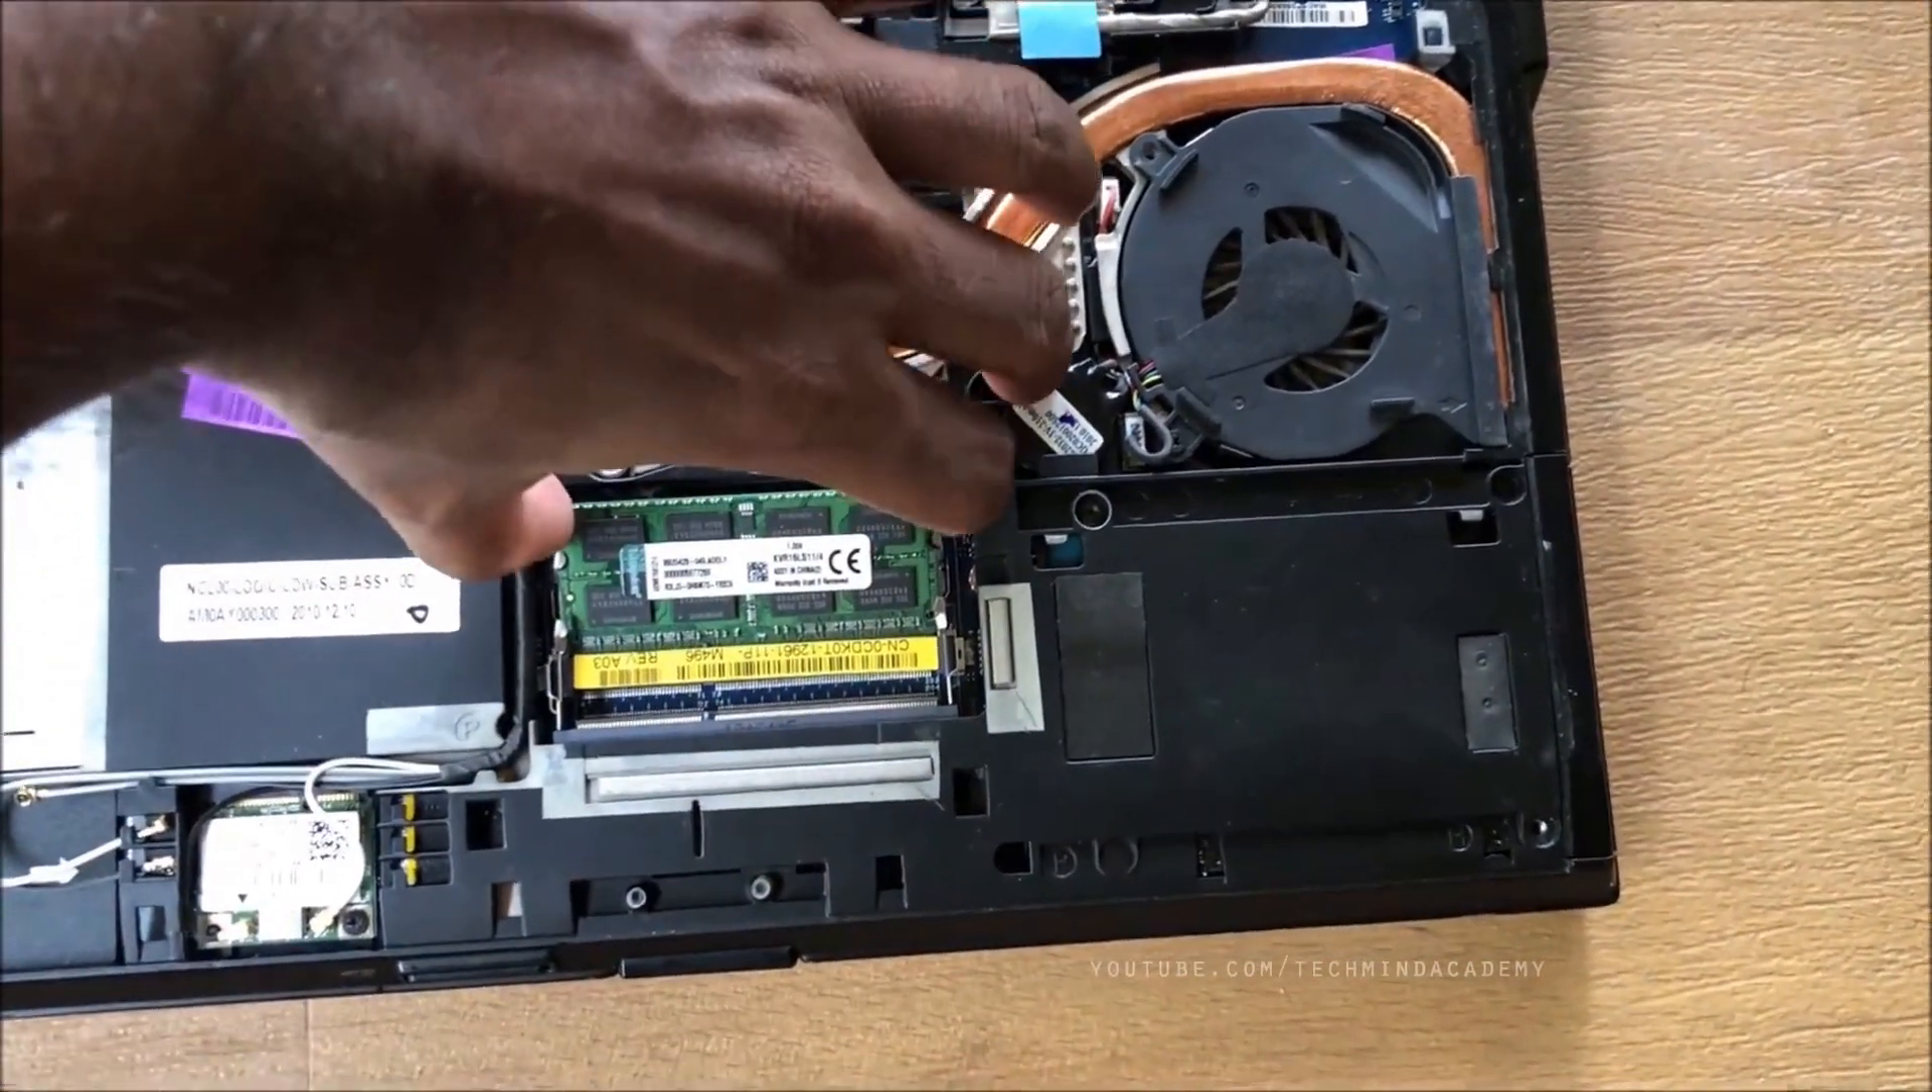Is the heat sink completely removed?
No.